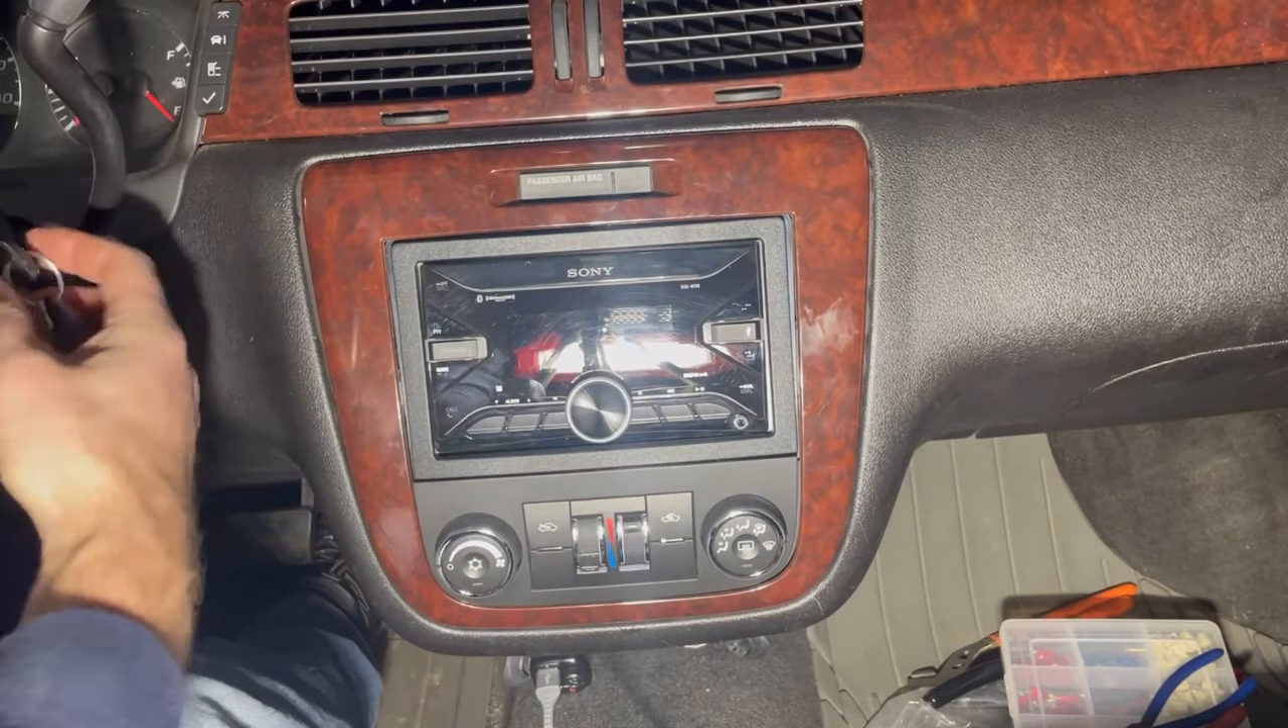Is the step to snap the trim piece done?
Yes.